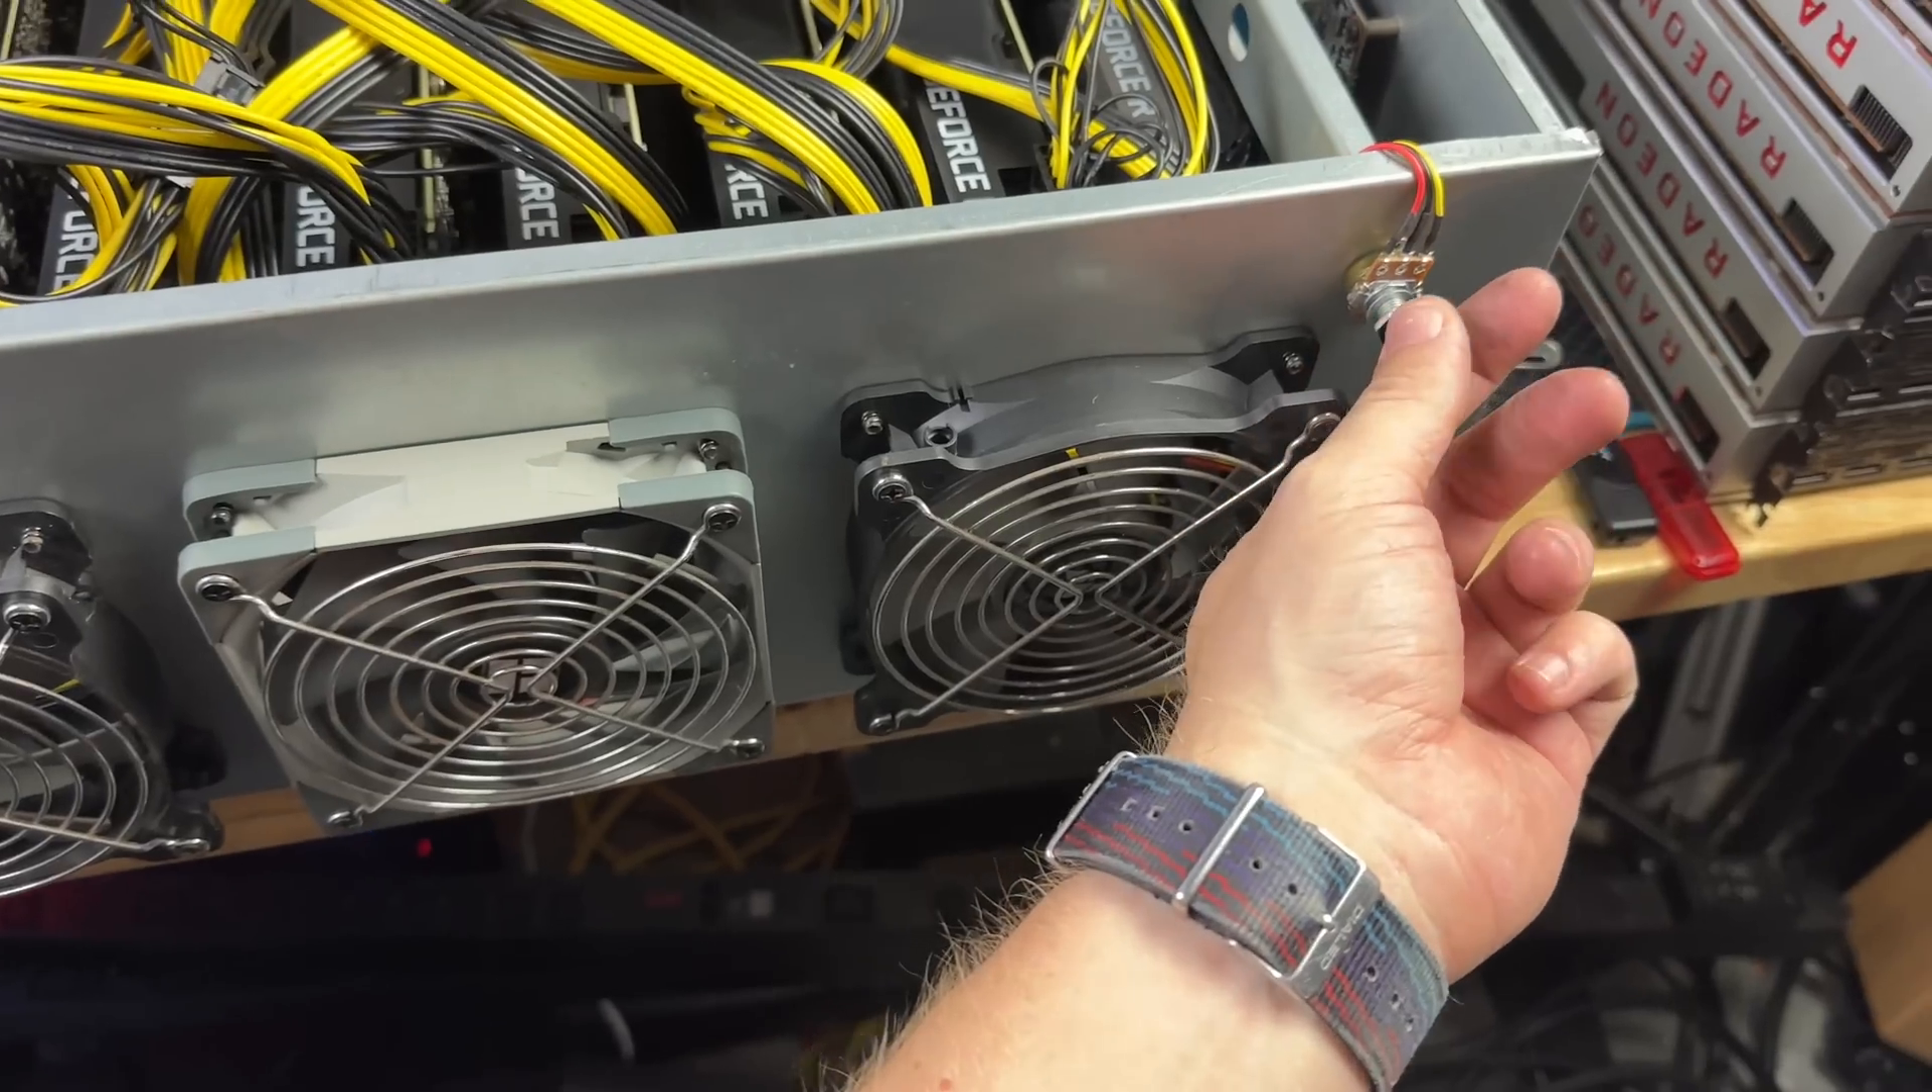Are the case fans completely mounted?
Yes.